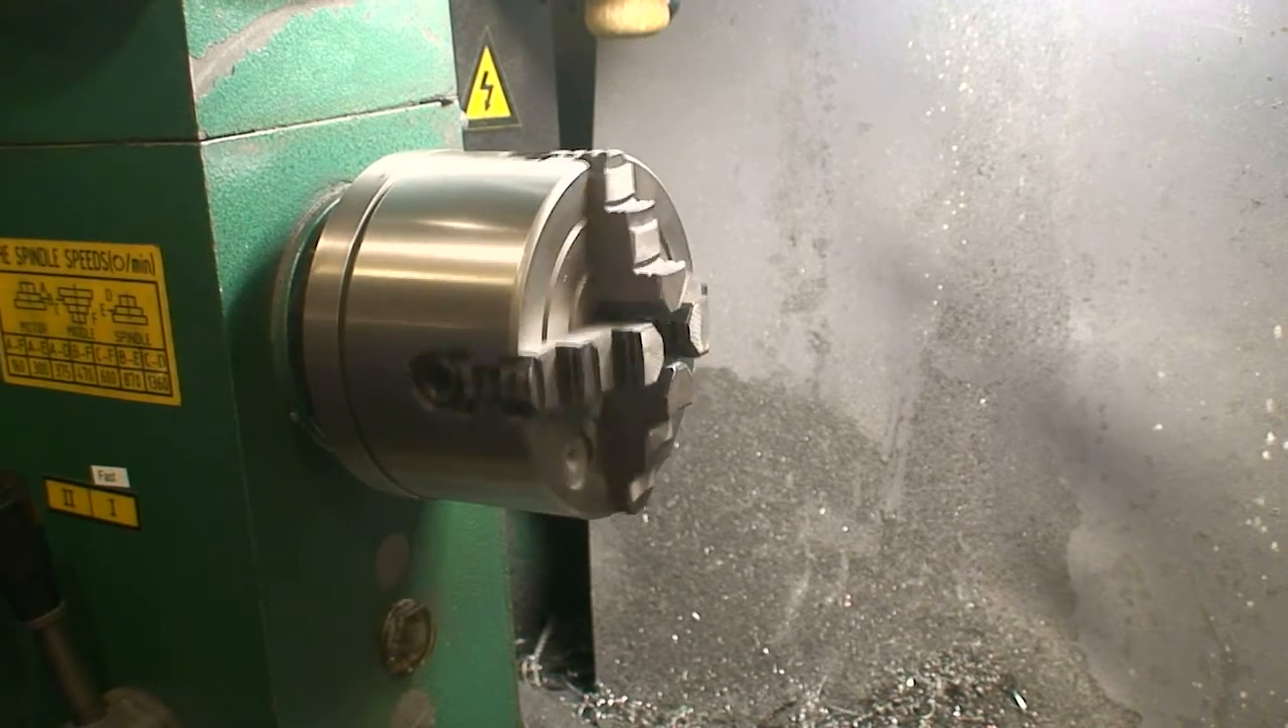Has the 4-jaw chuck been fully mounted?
Yes.